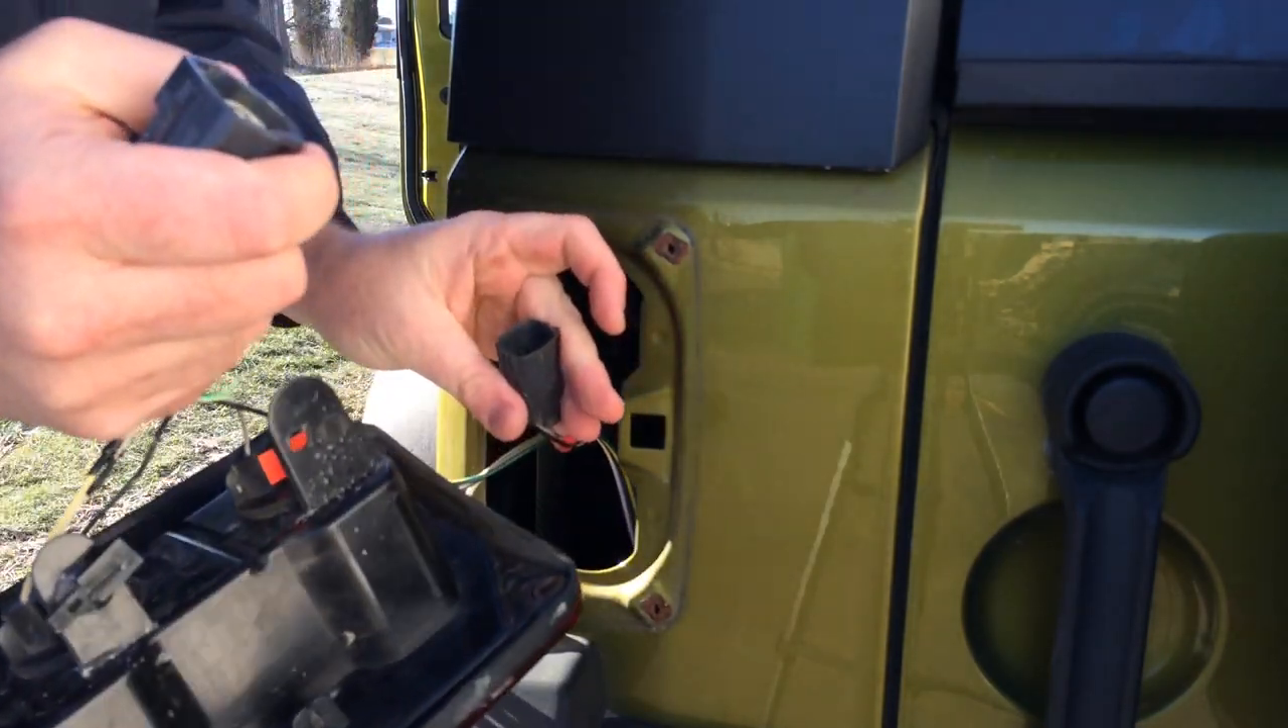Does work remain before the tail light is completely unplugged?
No.